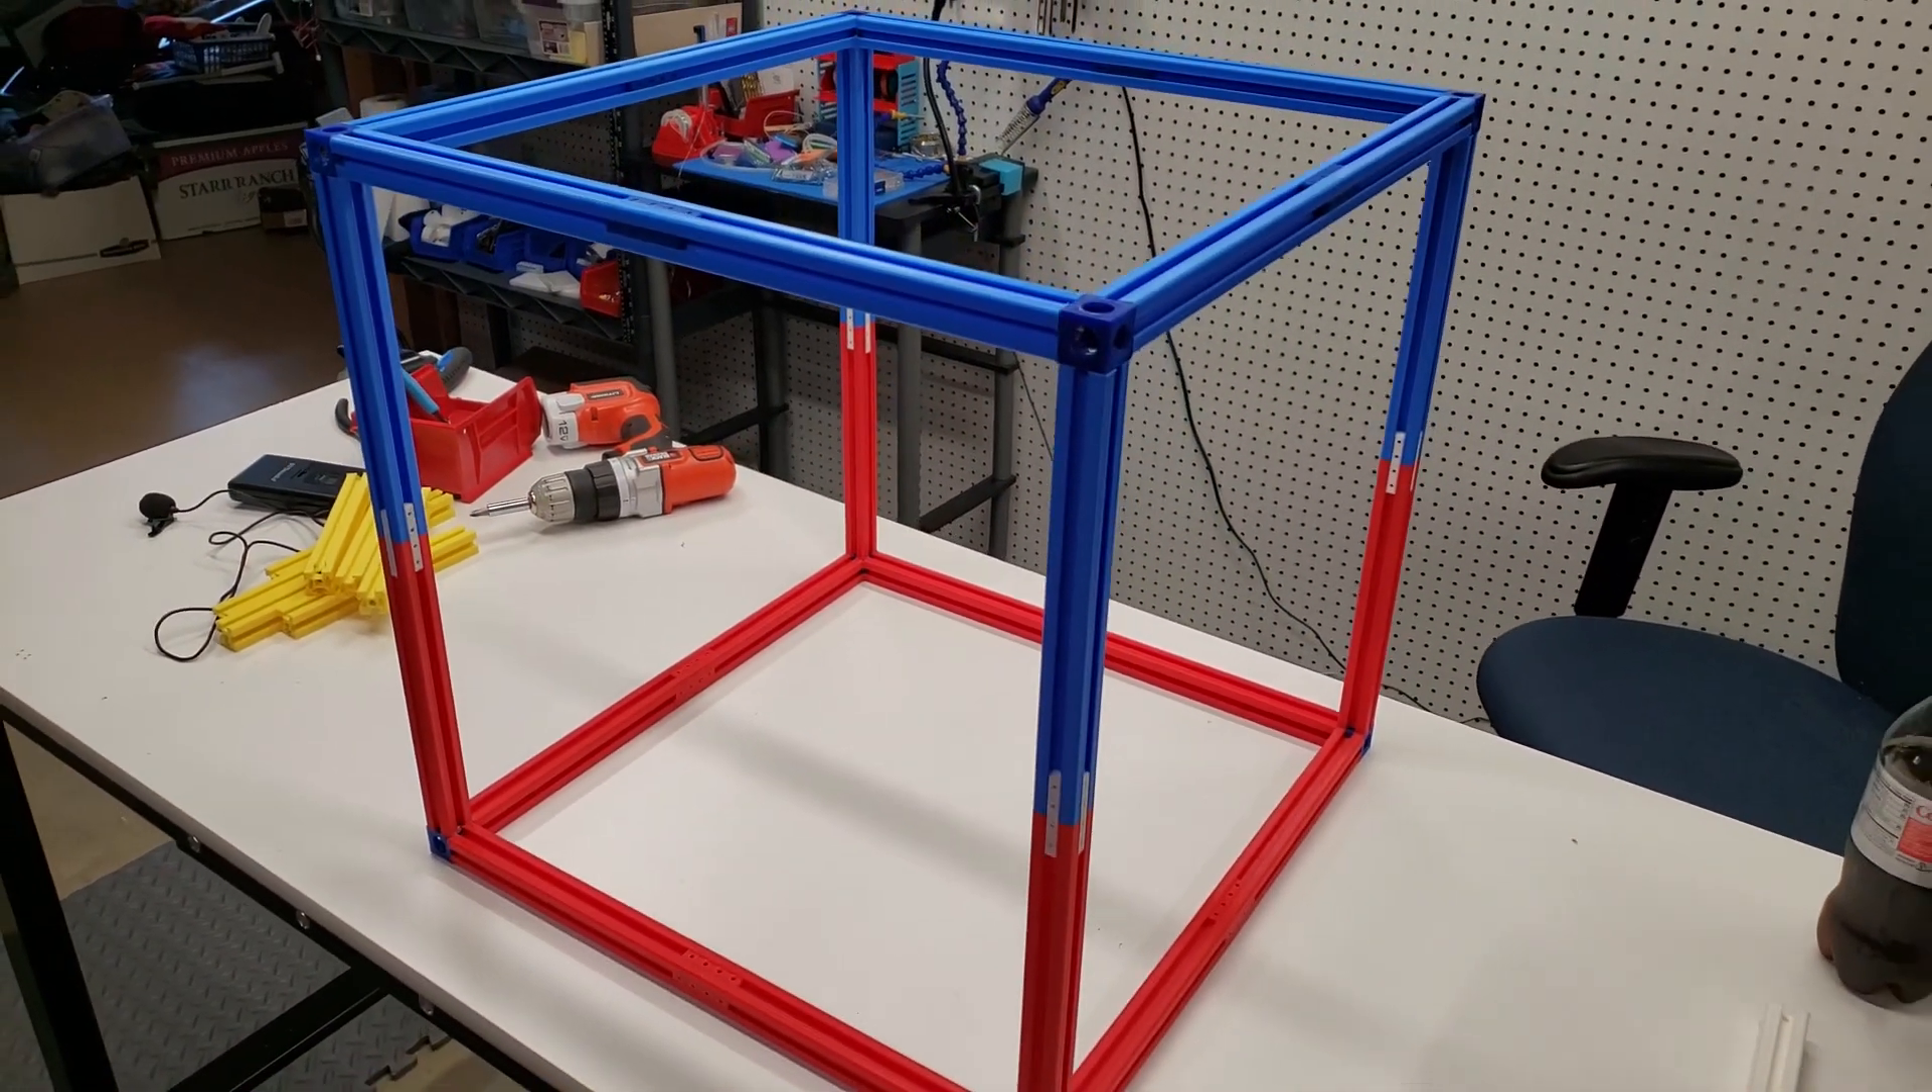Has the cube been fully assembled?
Yes.